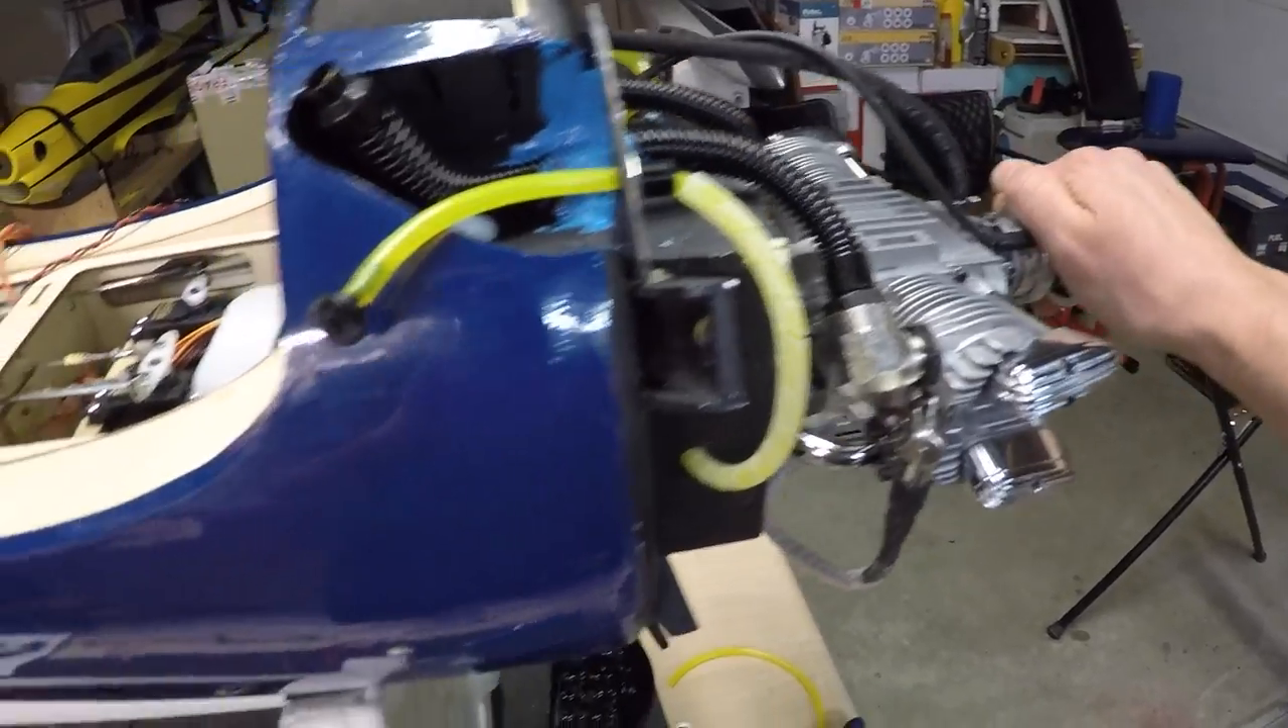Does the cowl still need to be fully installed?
Yes.